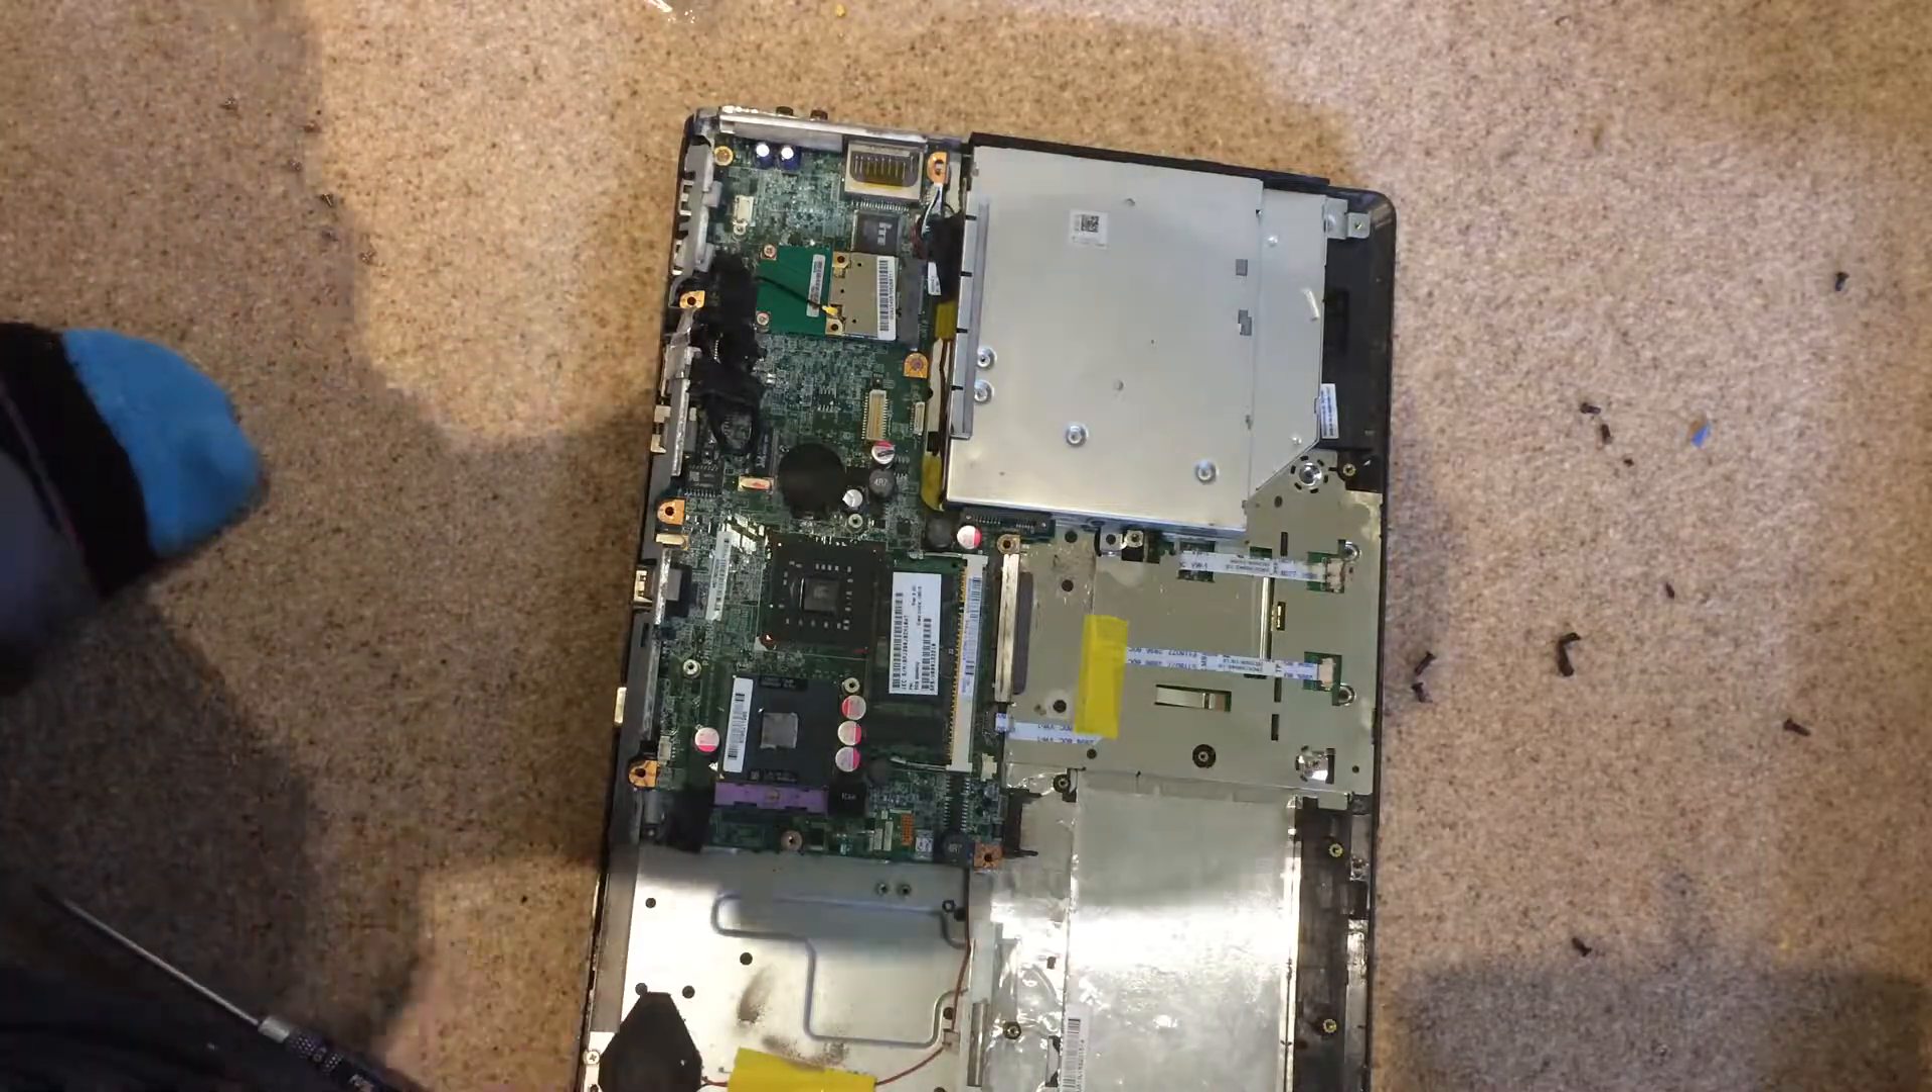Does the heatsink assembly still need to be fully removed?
No.